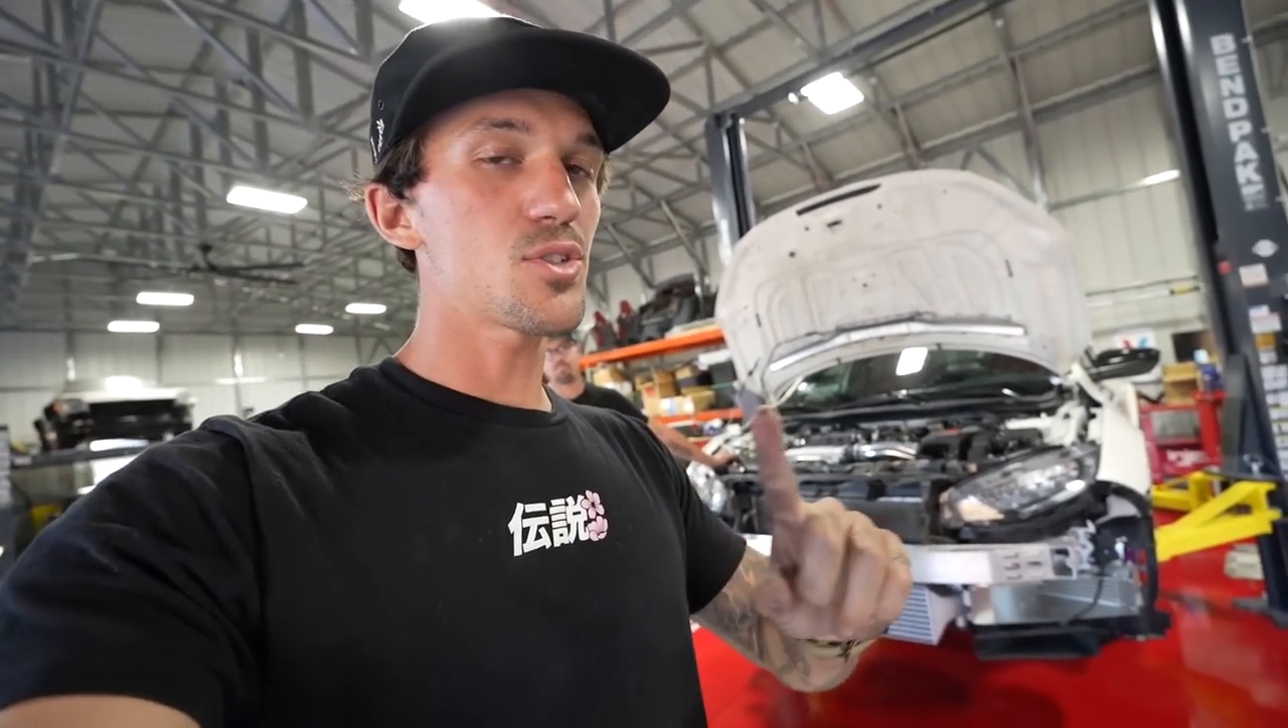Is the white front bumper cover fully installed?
No.